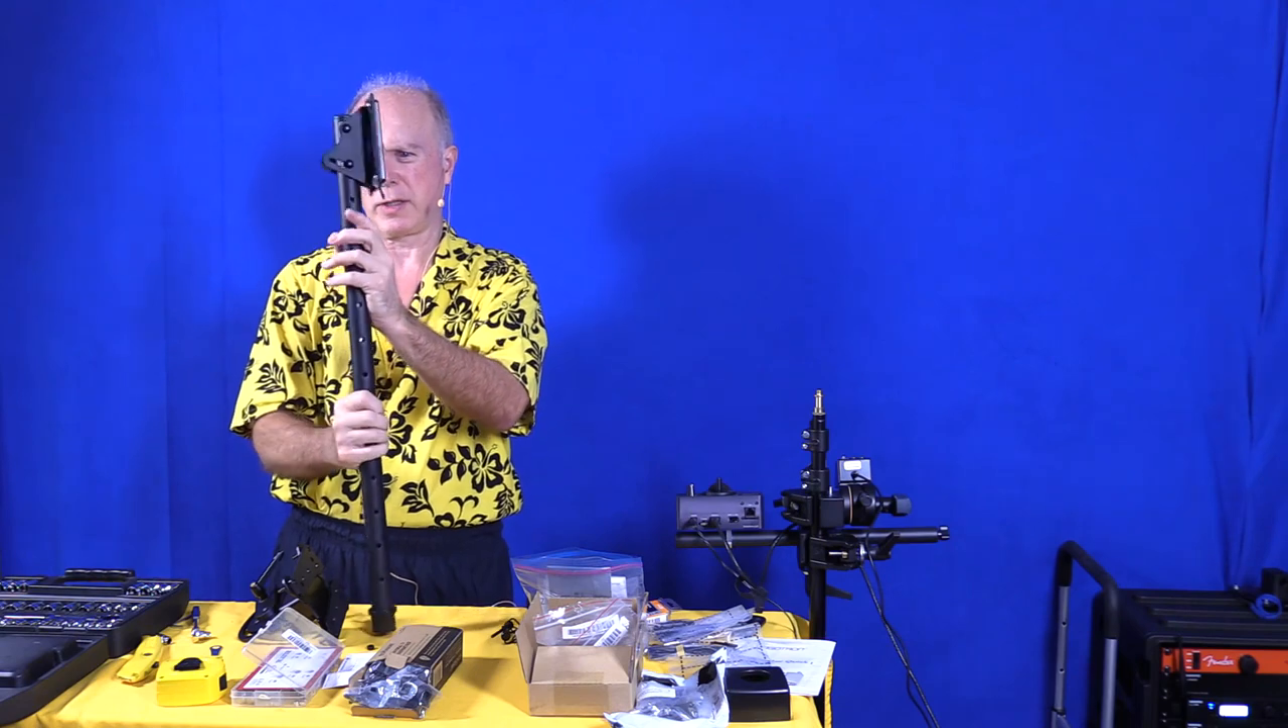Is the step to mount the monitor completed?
No.